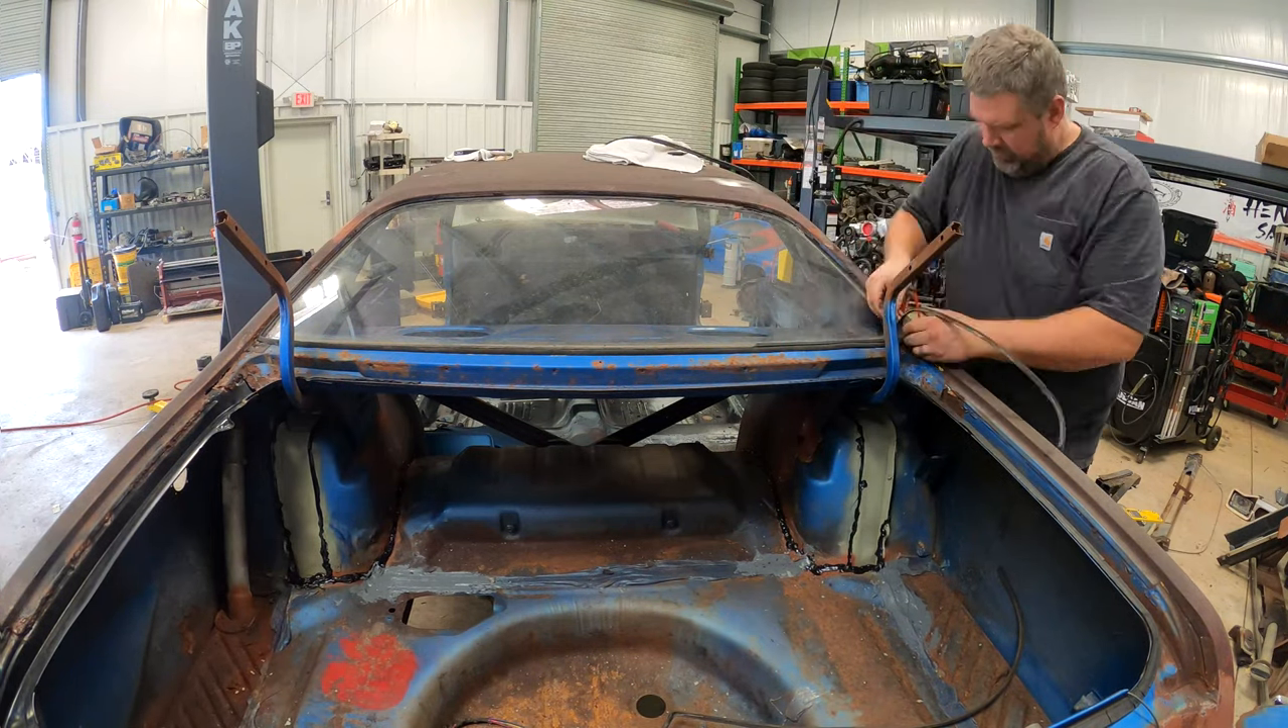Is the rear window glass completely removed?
No.